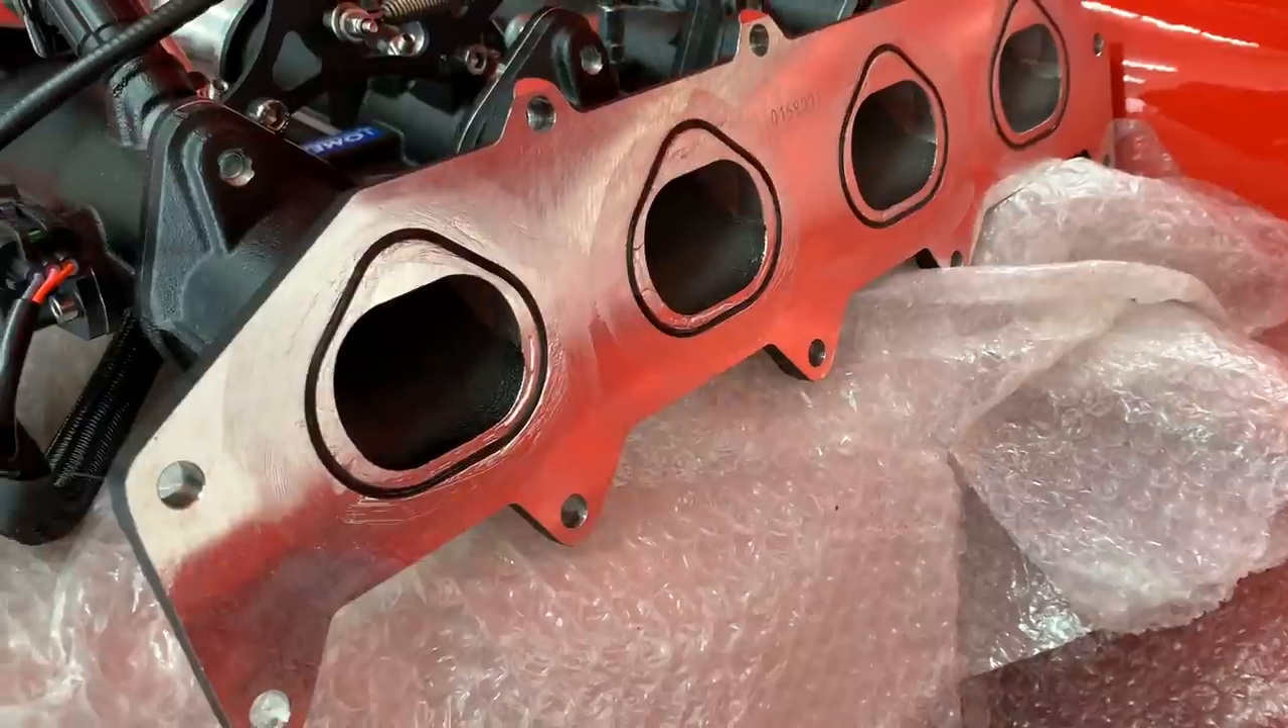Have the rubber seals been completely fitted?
Yes.